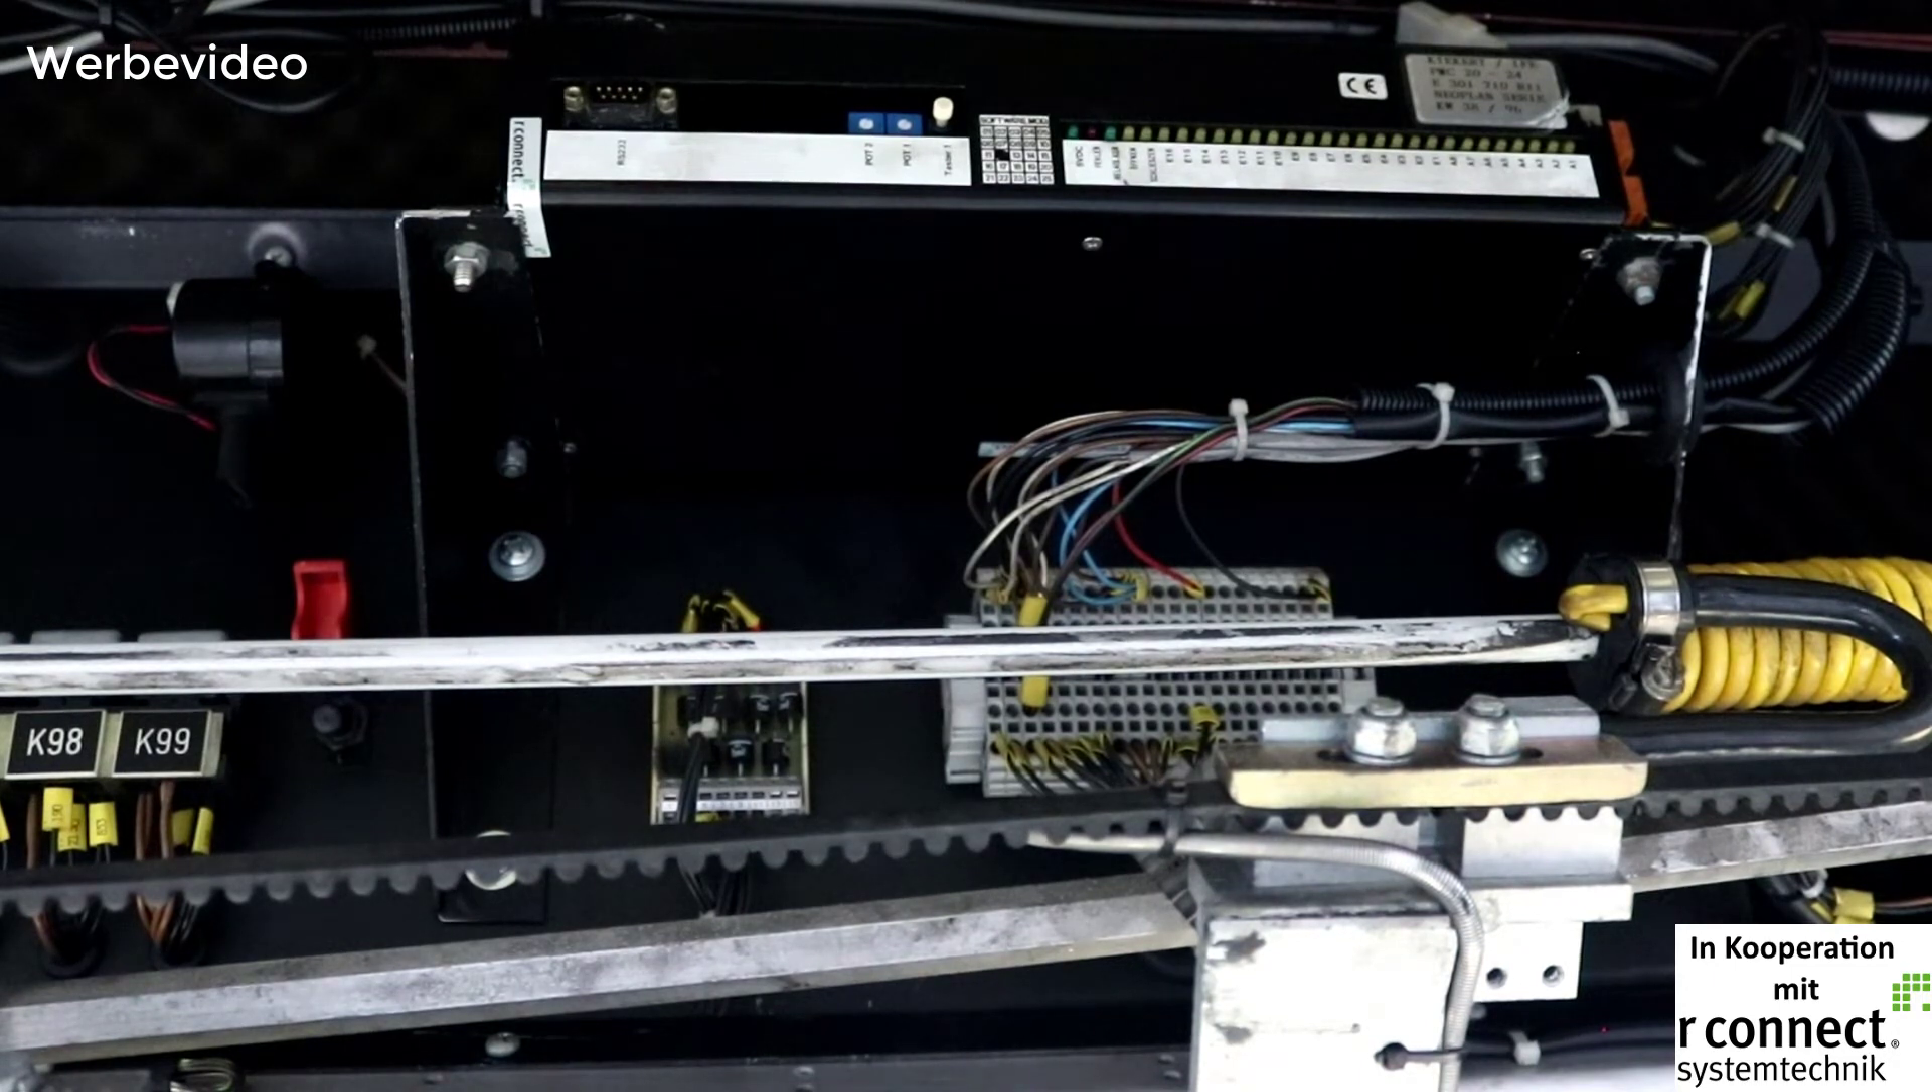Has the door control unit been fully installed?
Yes.